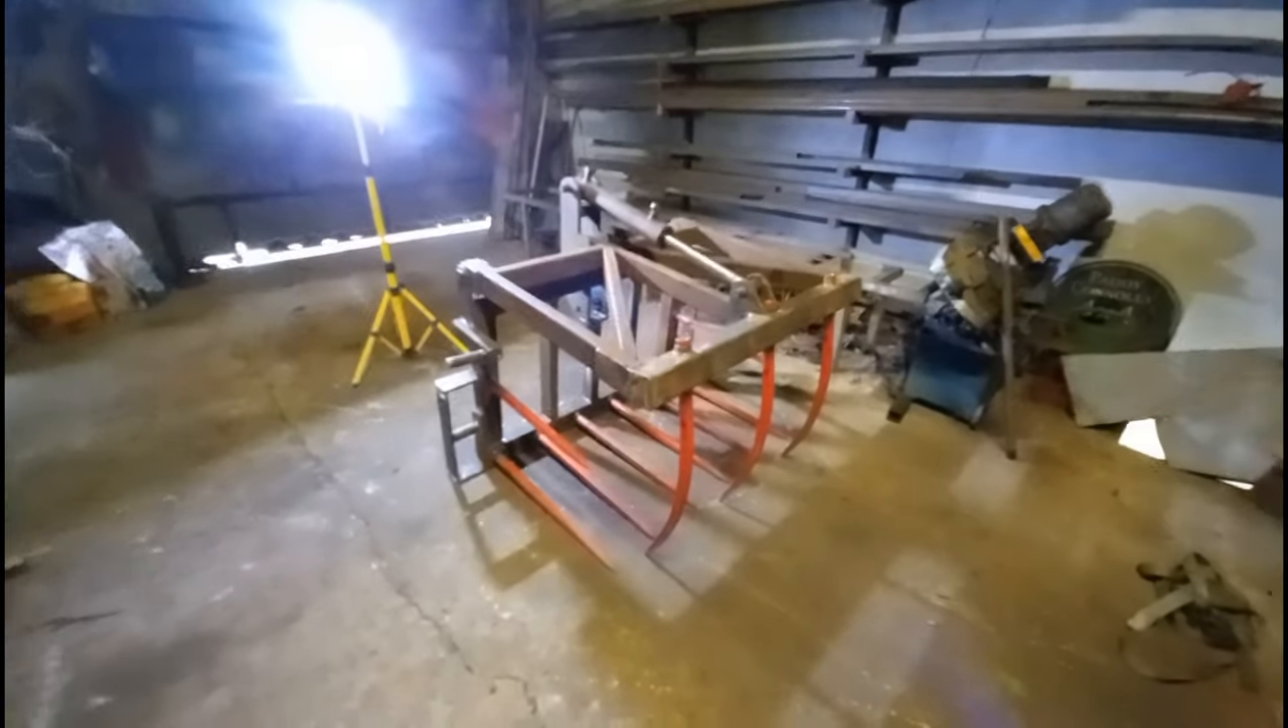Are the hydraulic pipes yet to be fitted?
Yes.